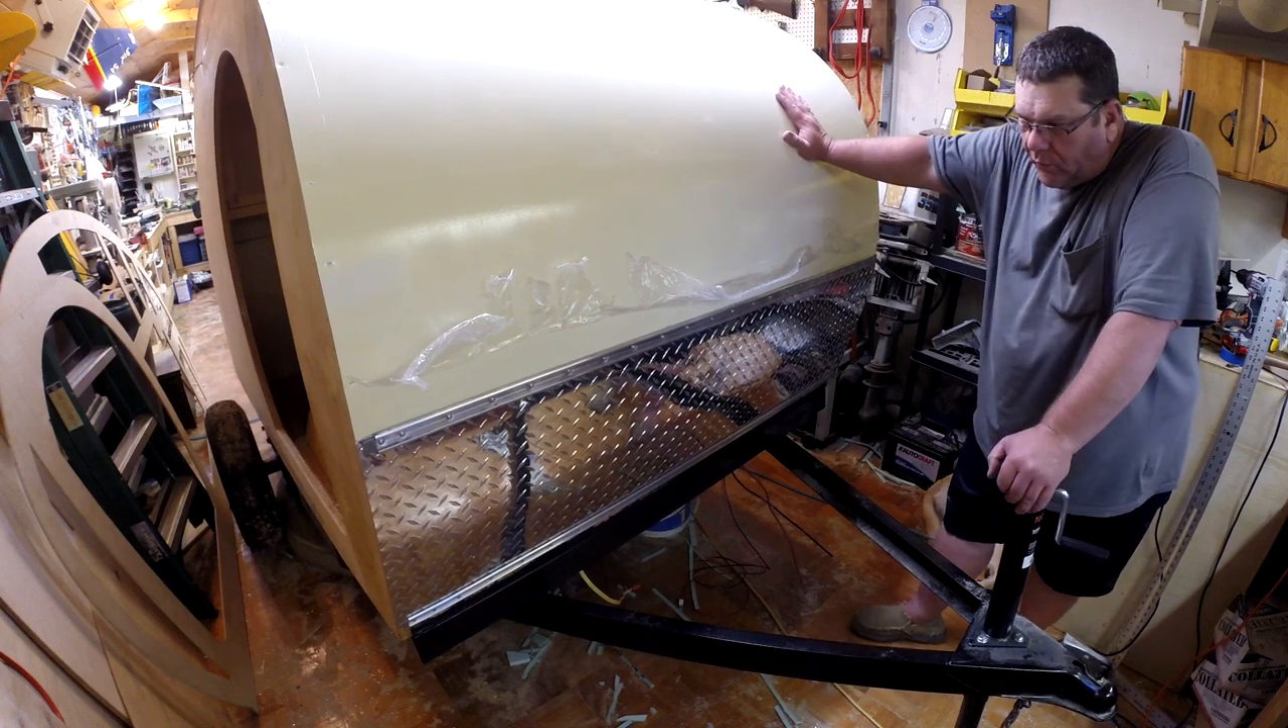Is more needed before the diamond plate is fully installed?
No.